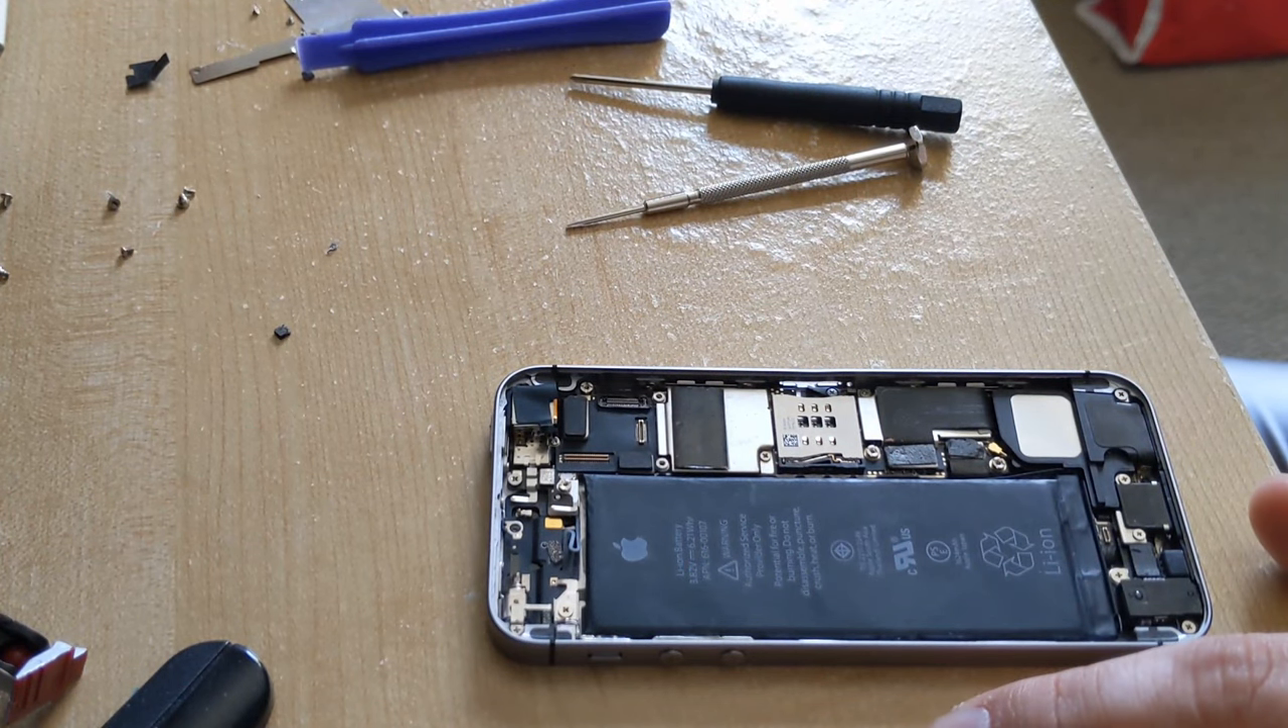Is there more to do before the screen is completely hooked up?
Yes.